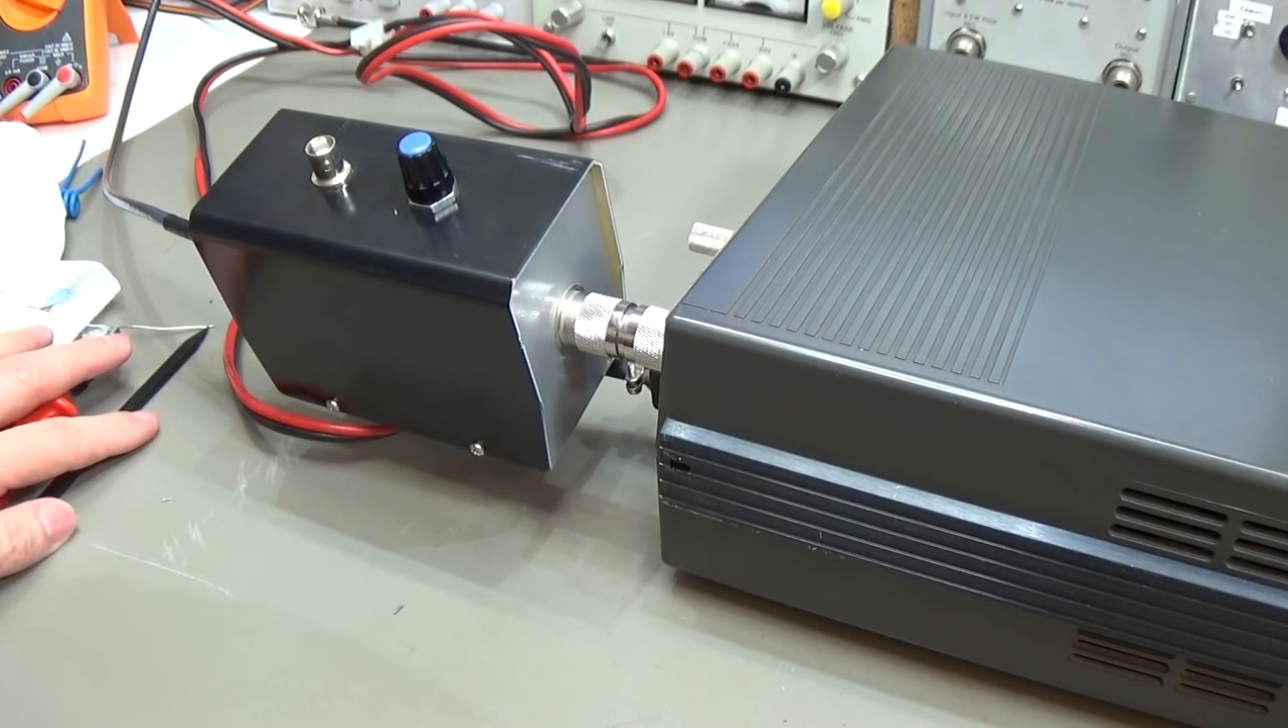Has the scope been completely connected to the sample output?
No.